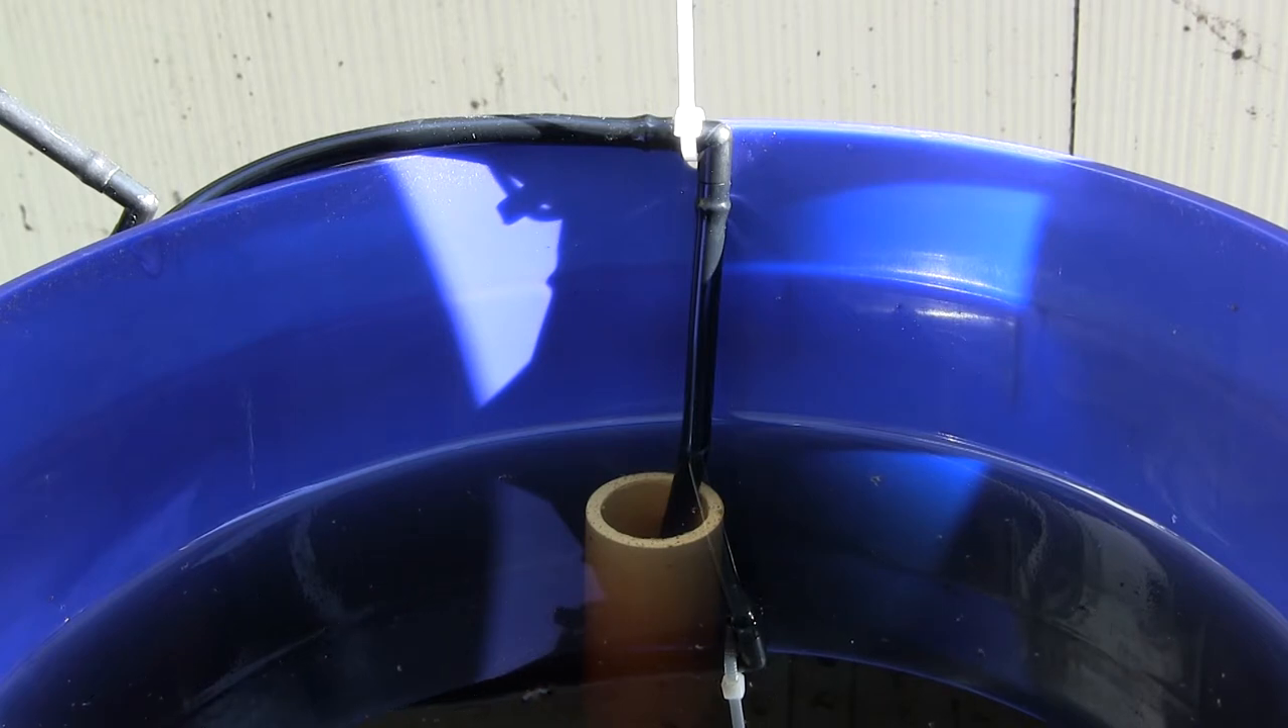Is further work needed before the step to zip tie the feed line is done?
No.